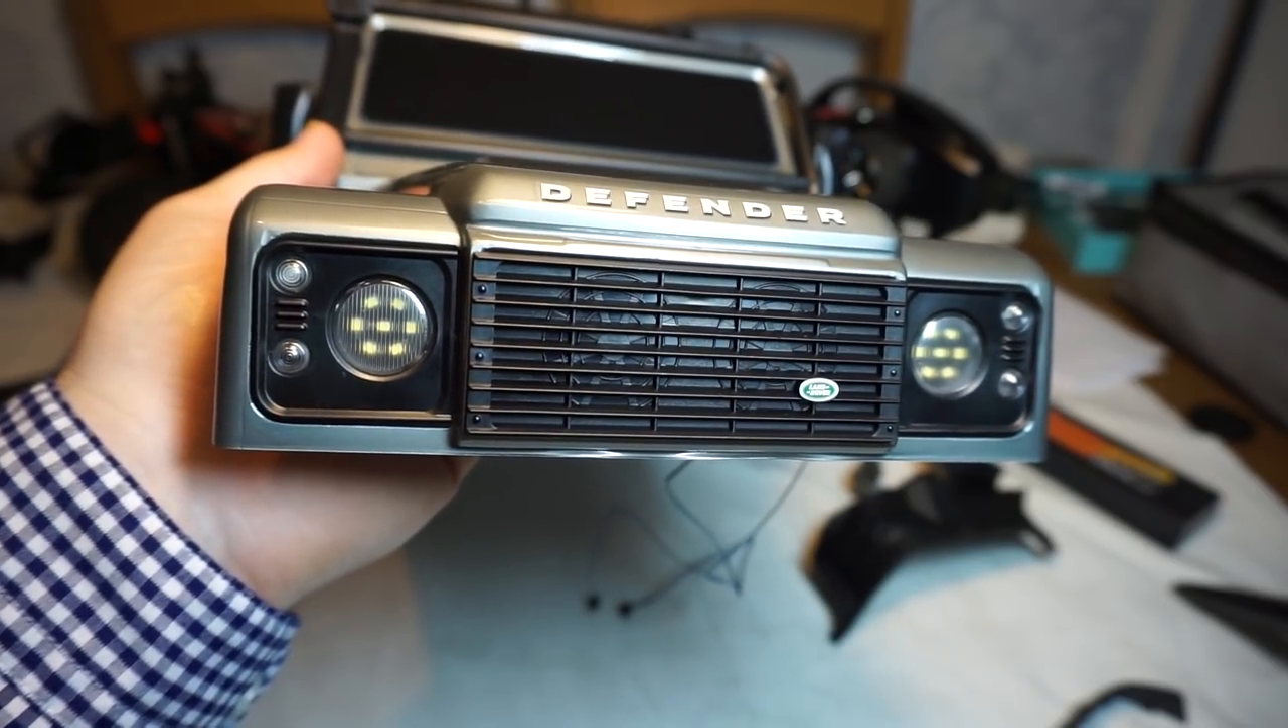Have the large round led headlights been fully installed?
Yes.